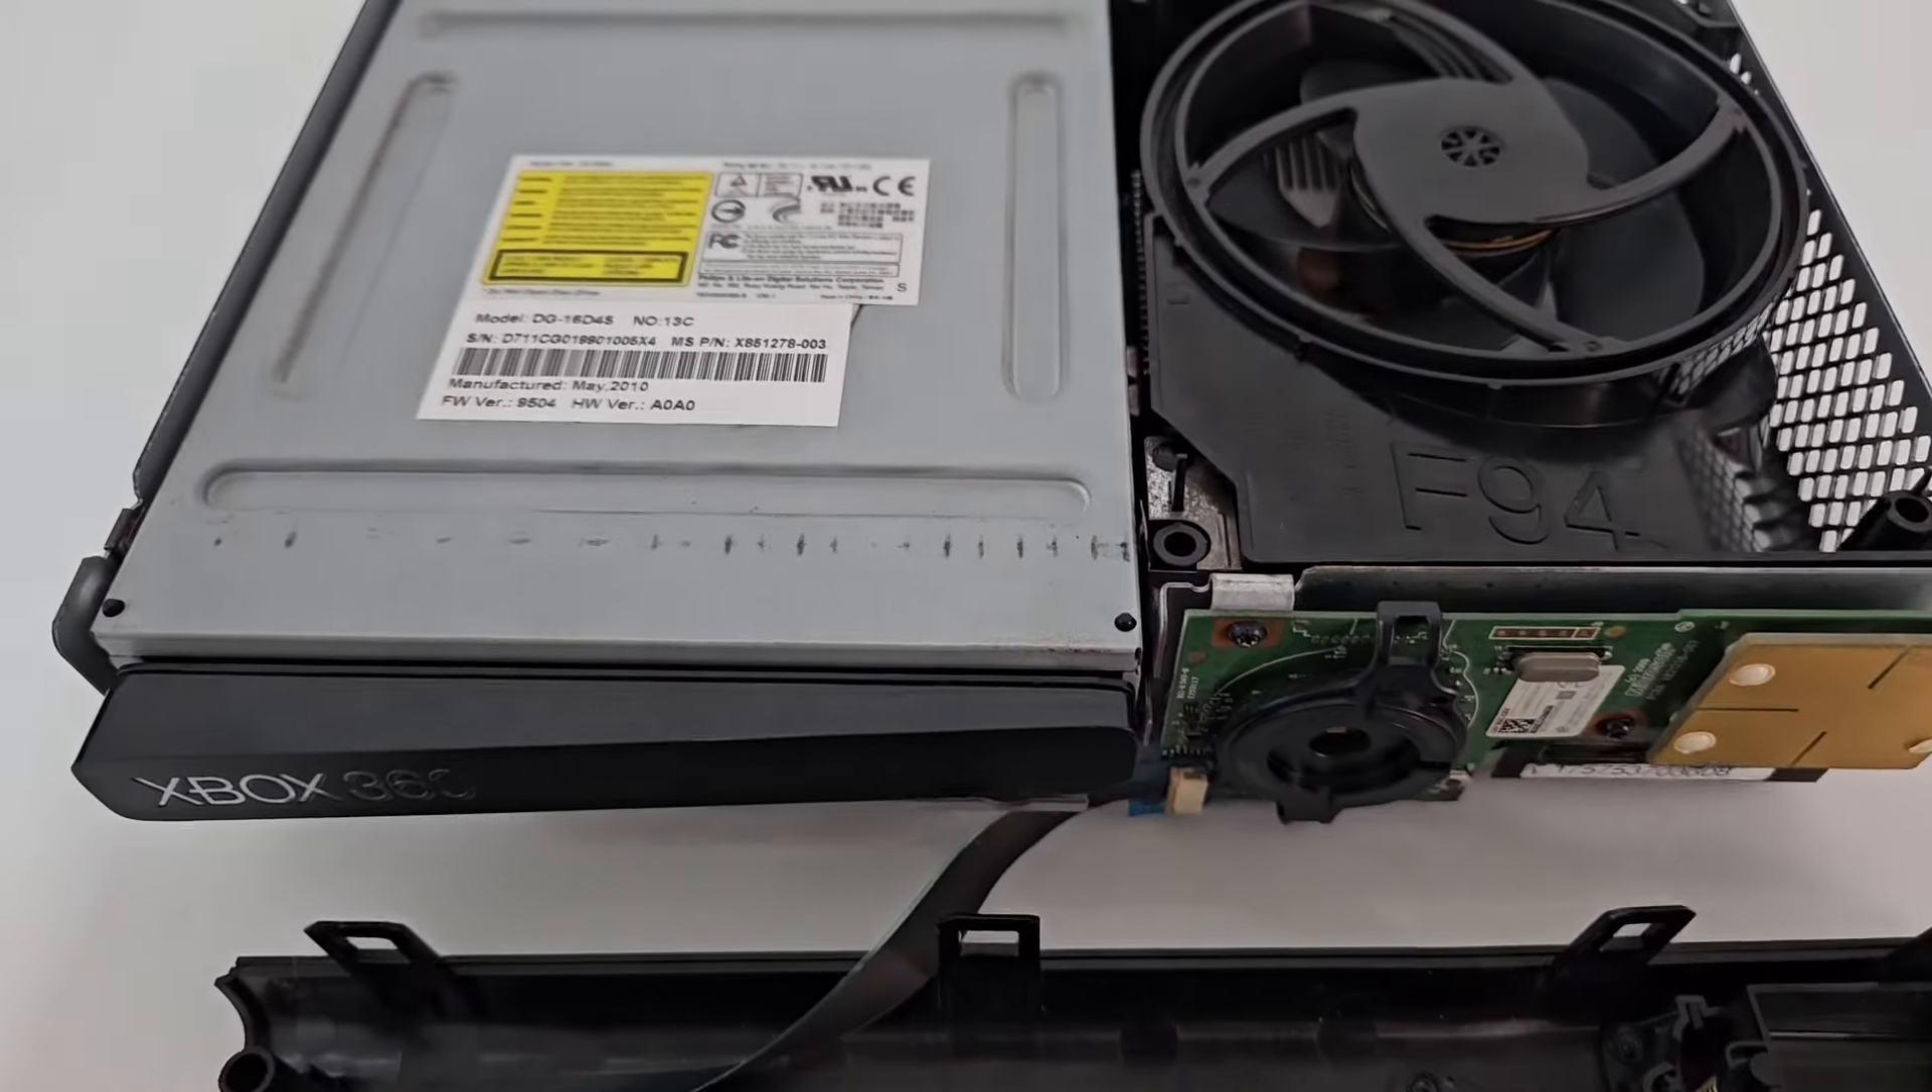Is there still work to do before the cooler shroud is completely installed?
No.